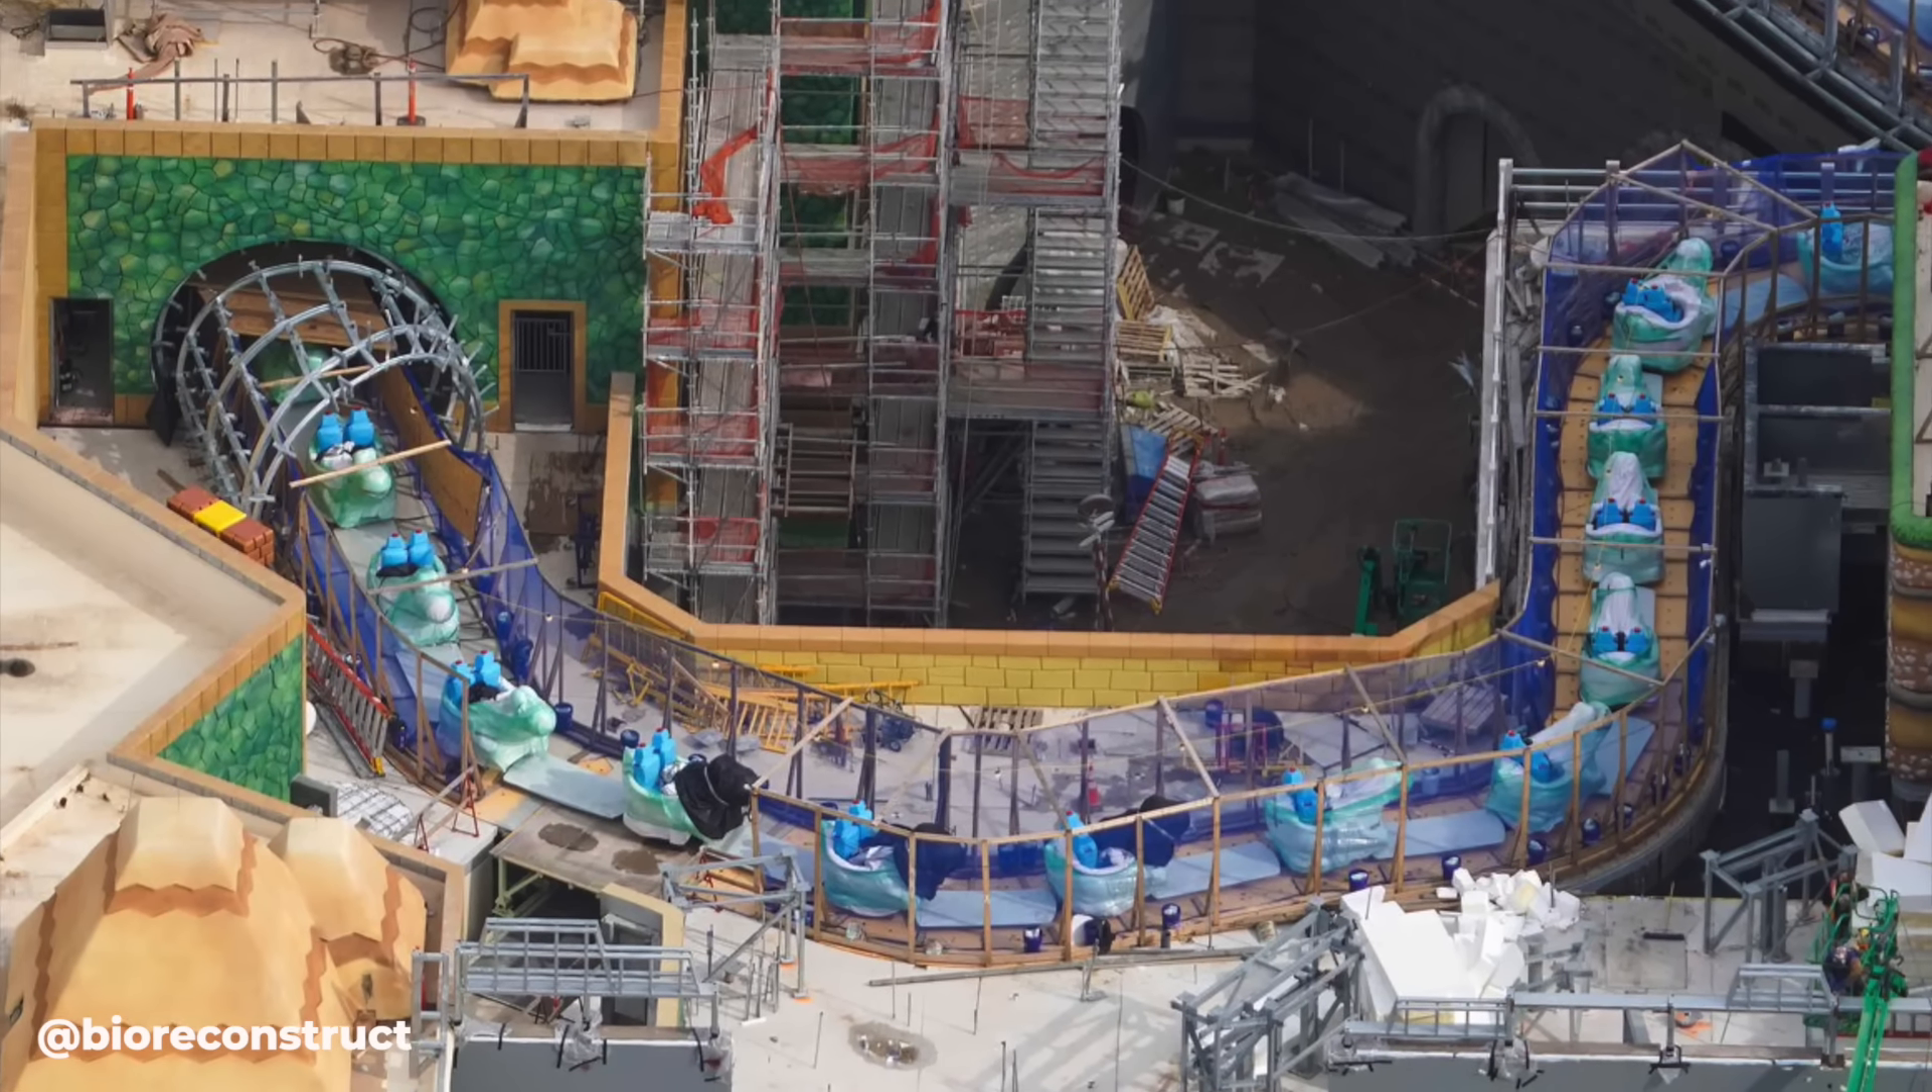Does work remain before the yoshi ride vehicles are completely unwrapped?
Yes.